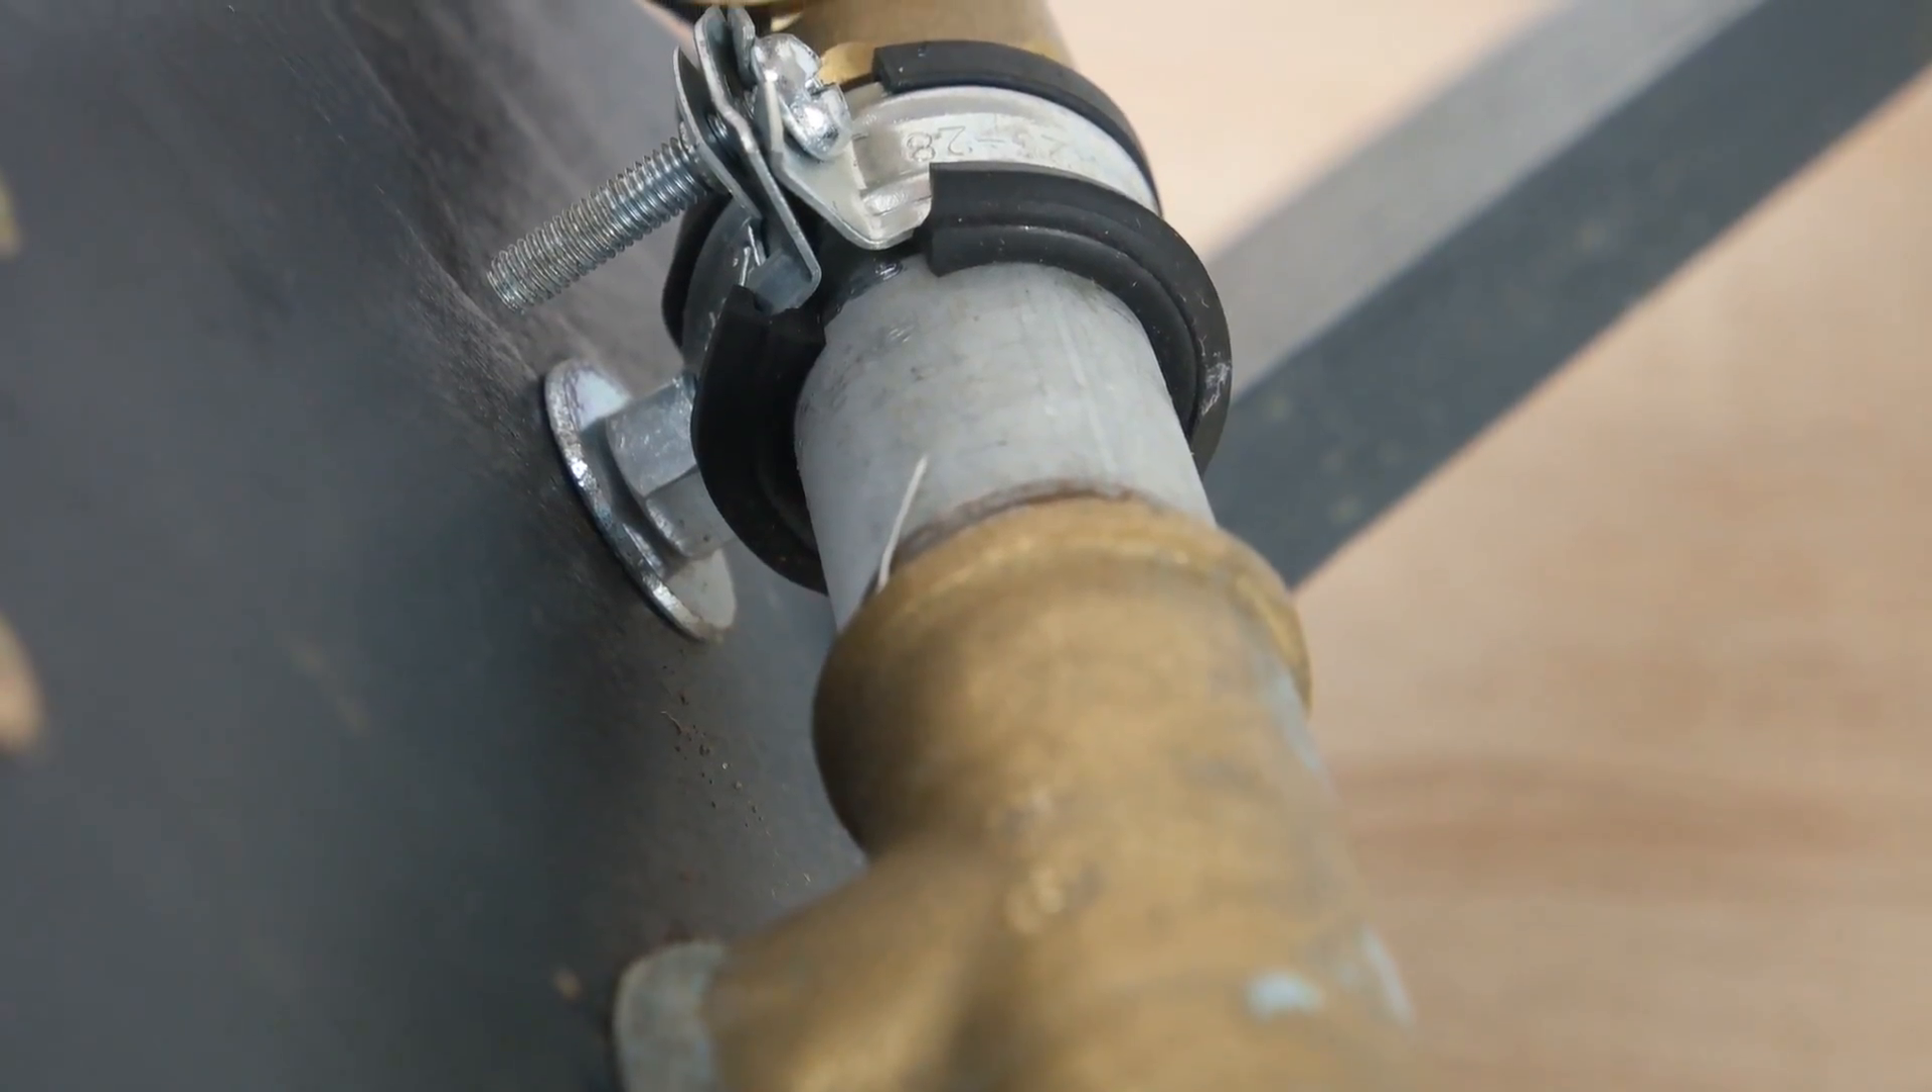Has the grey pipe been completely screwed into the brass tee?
Yes.